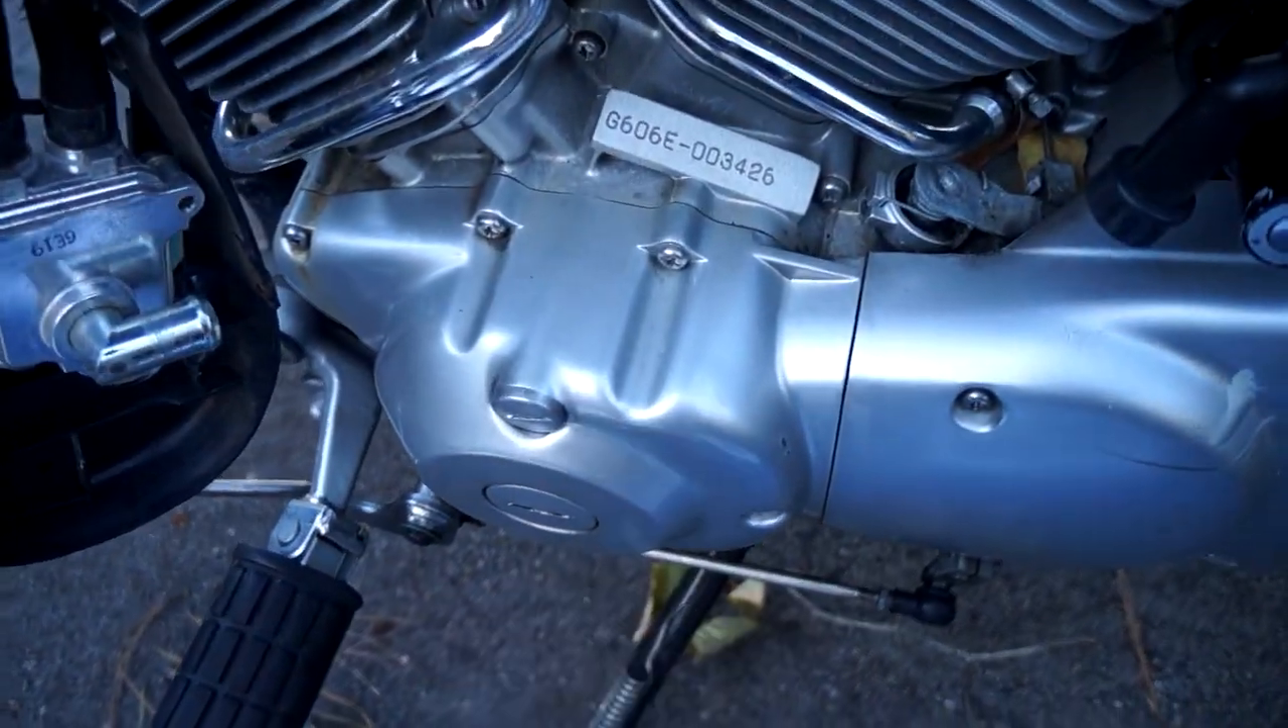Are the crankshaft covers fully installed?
Yes.